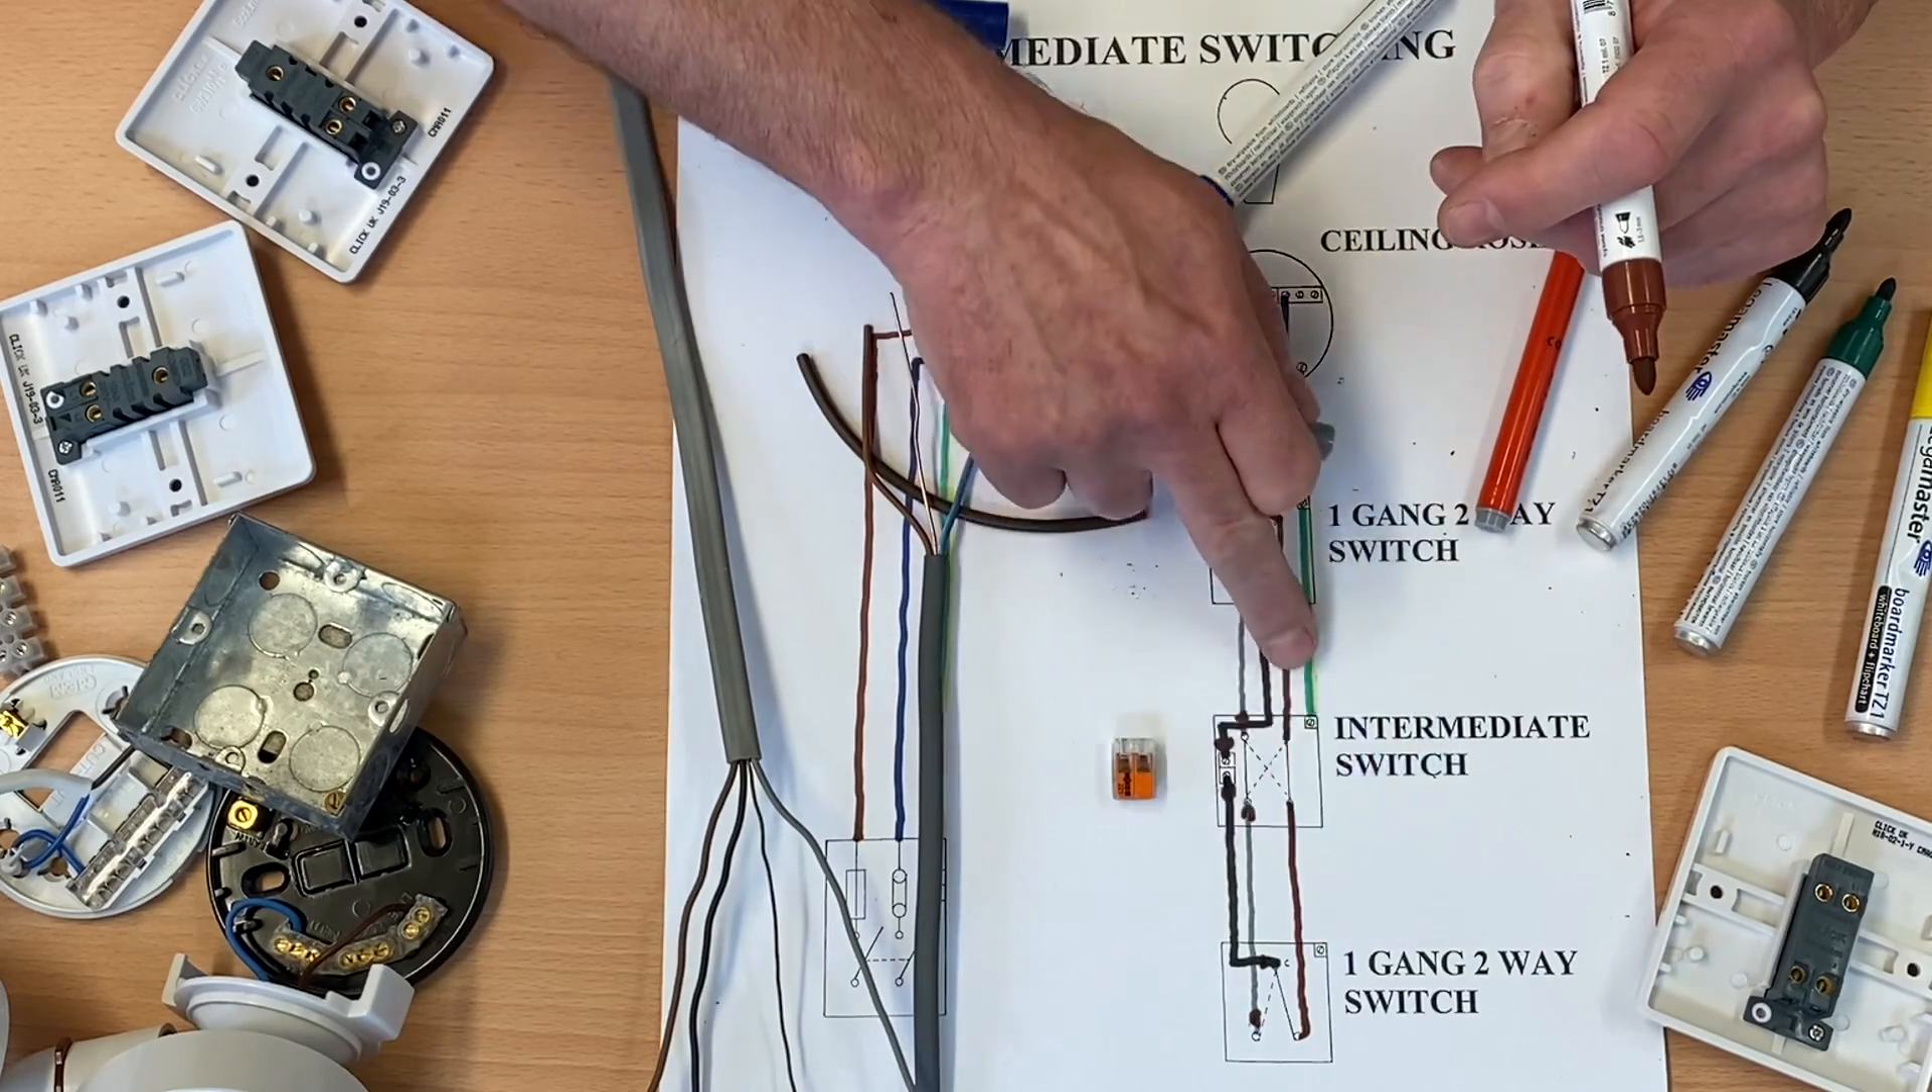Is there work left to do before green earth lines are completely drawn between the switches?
Yes.